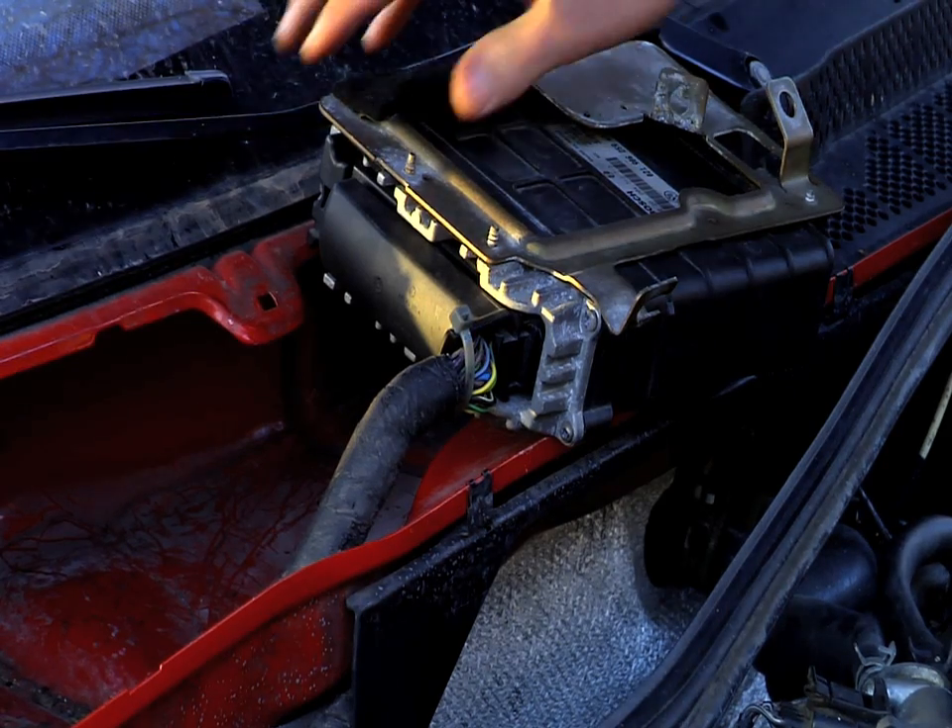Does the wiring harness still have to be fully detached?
Yes.